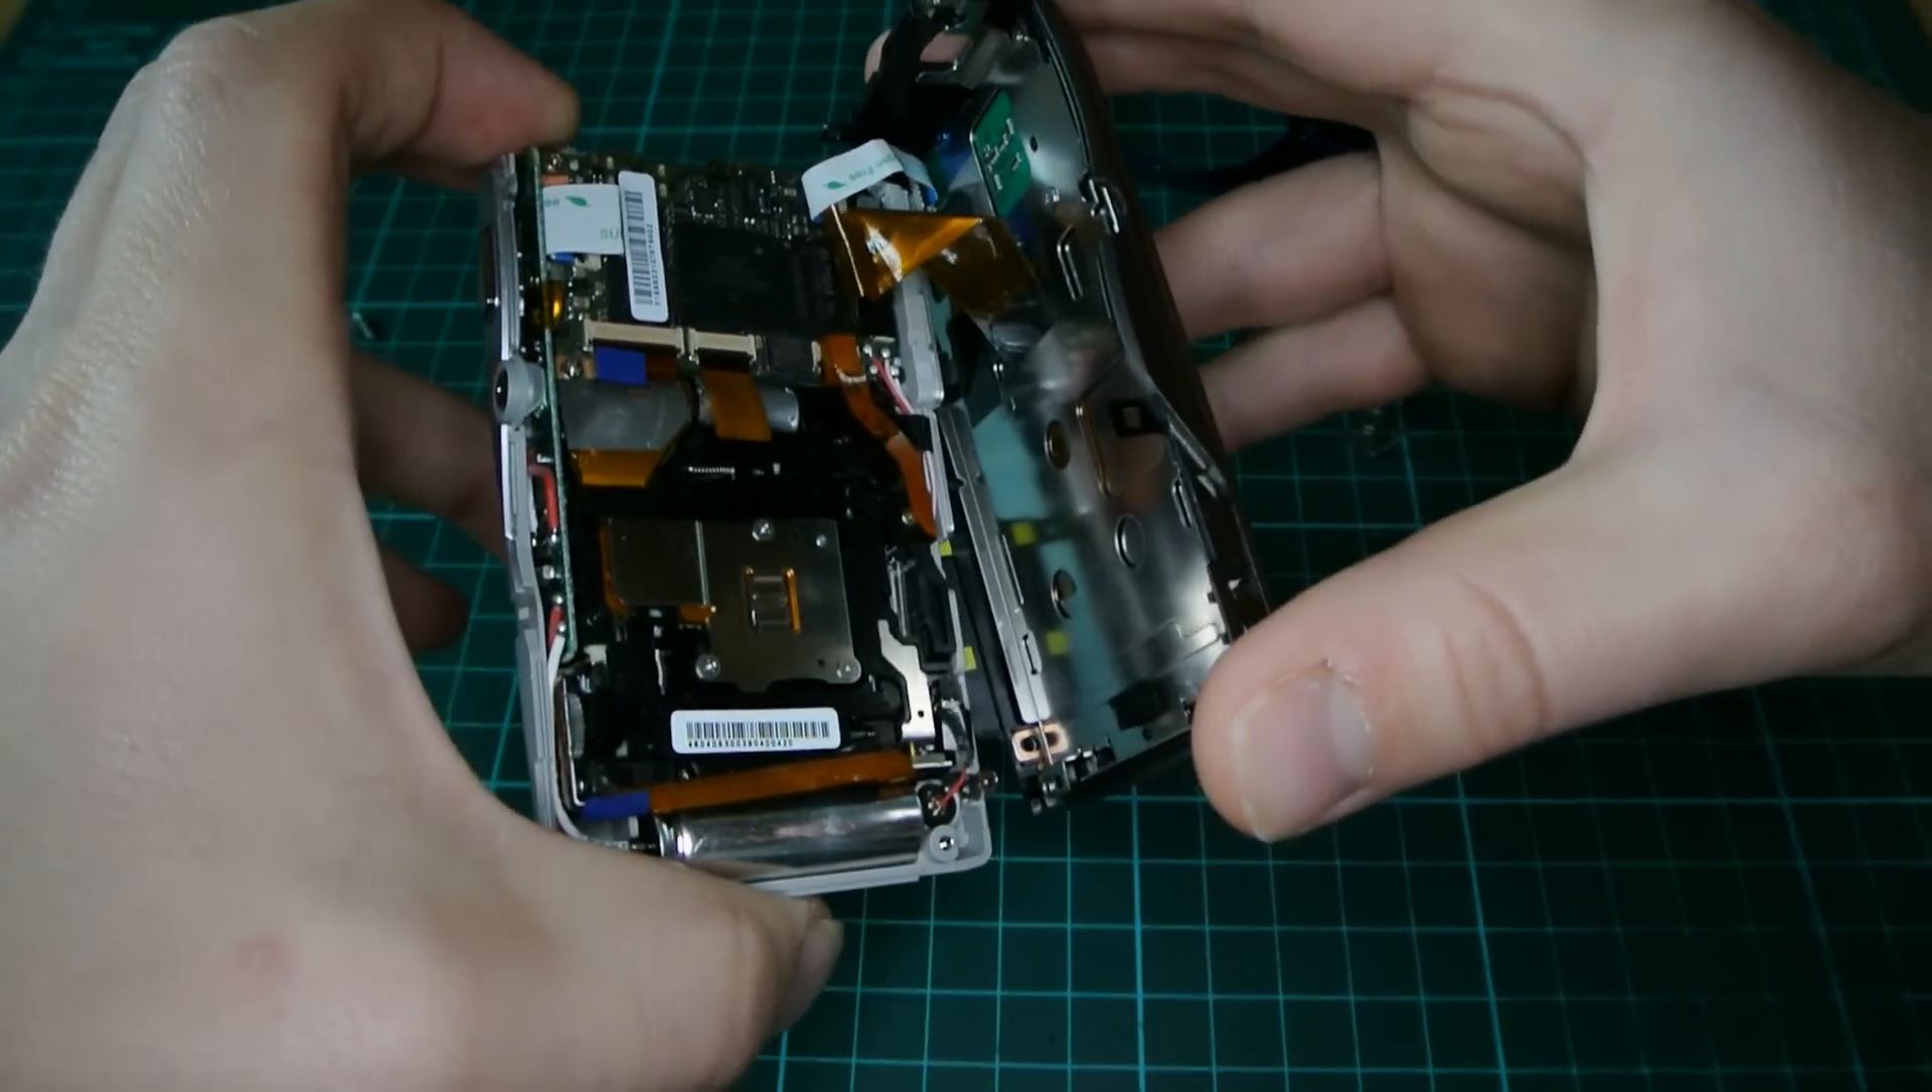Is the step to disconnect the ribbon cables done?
No.